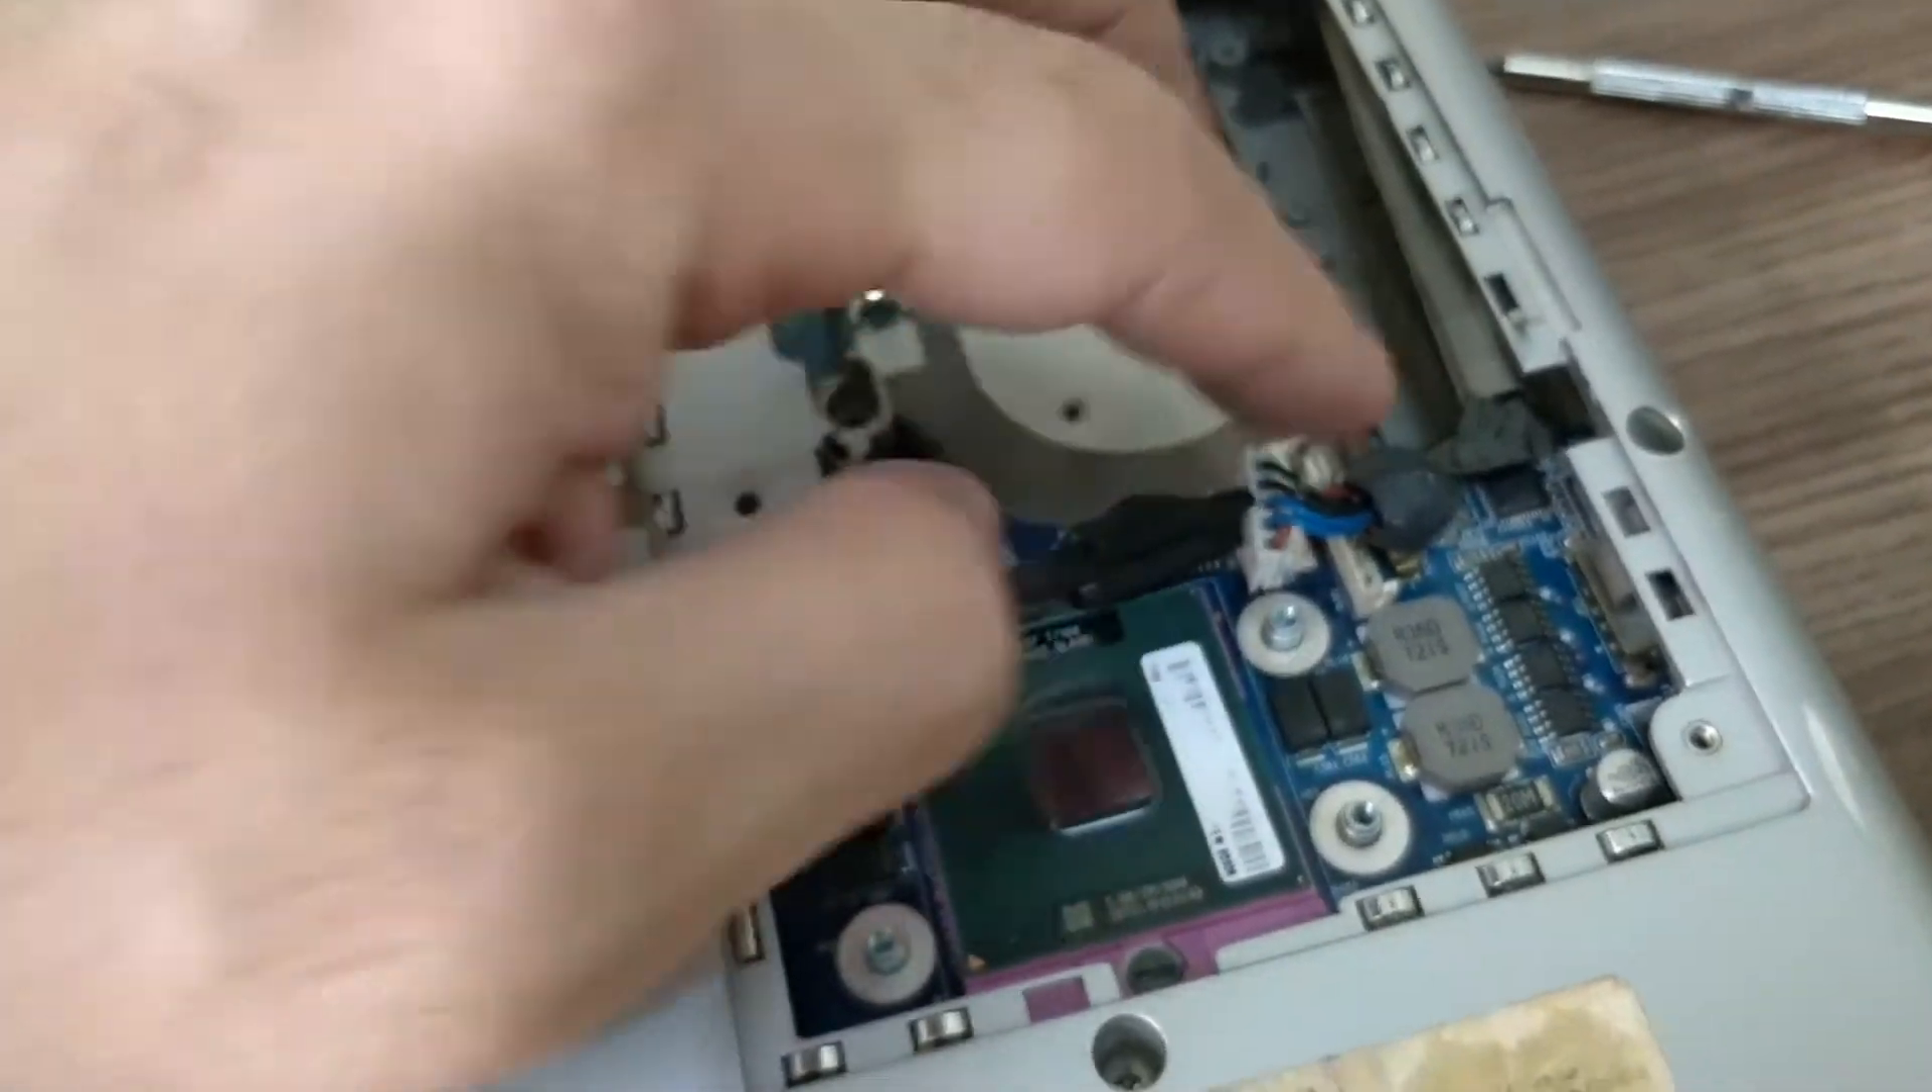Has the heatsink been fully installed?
No.